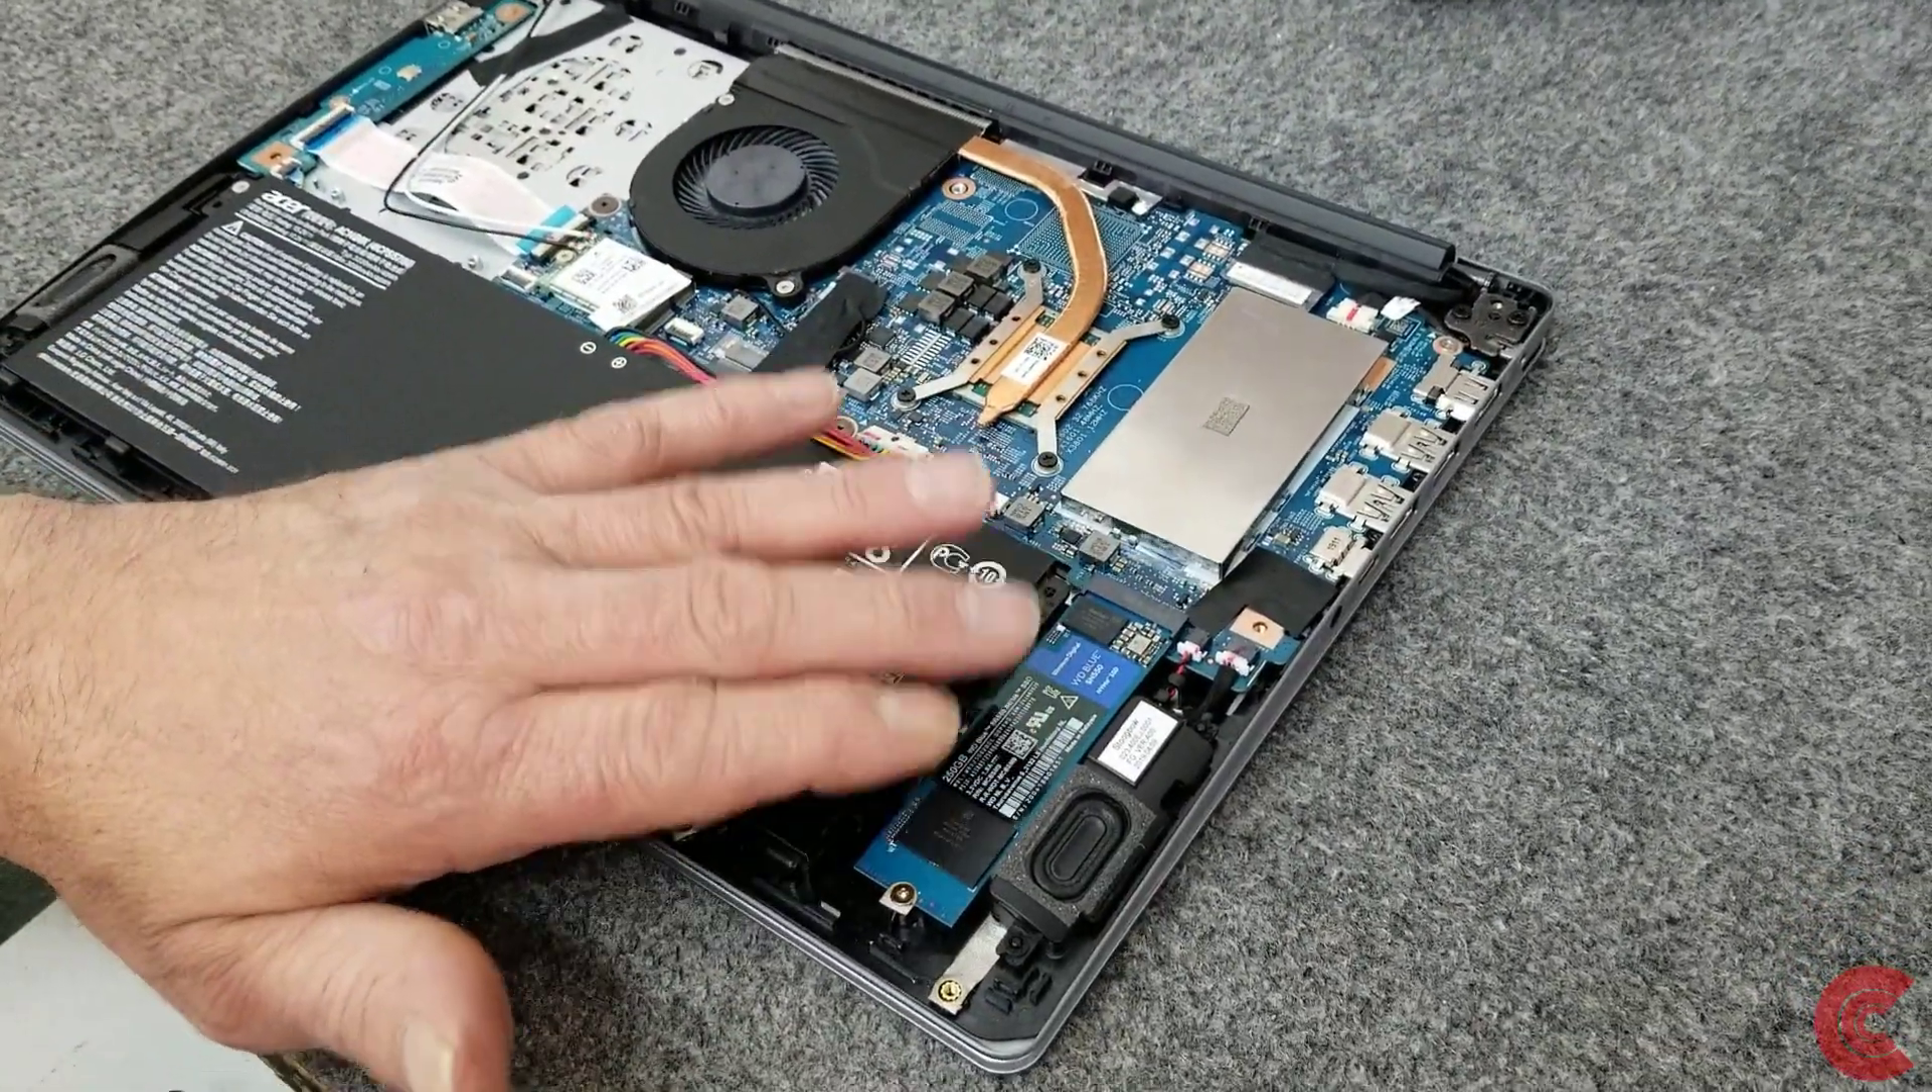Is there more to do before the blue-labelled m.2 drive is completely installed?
No.